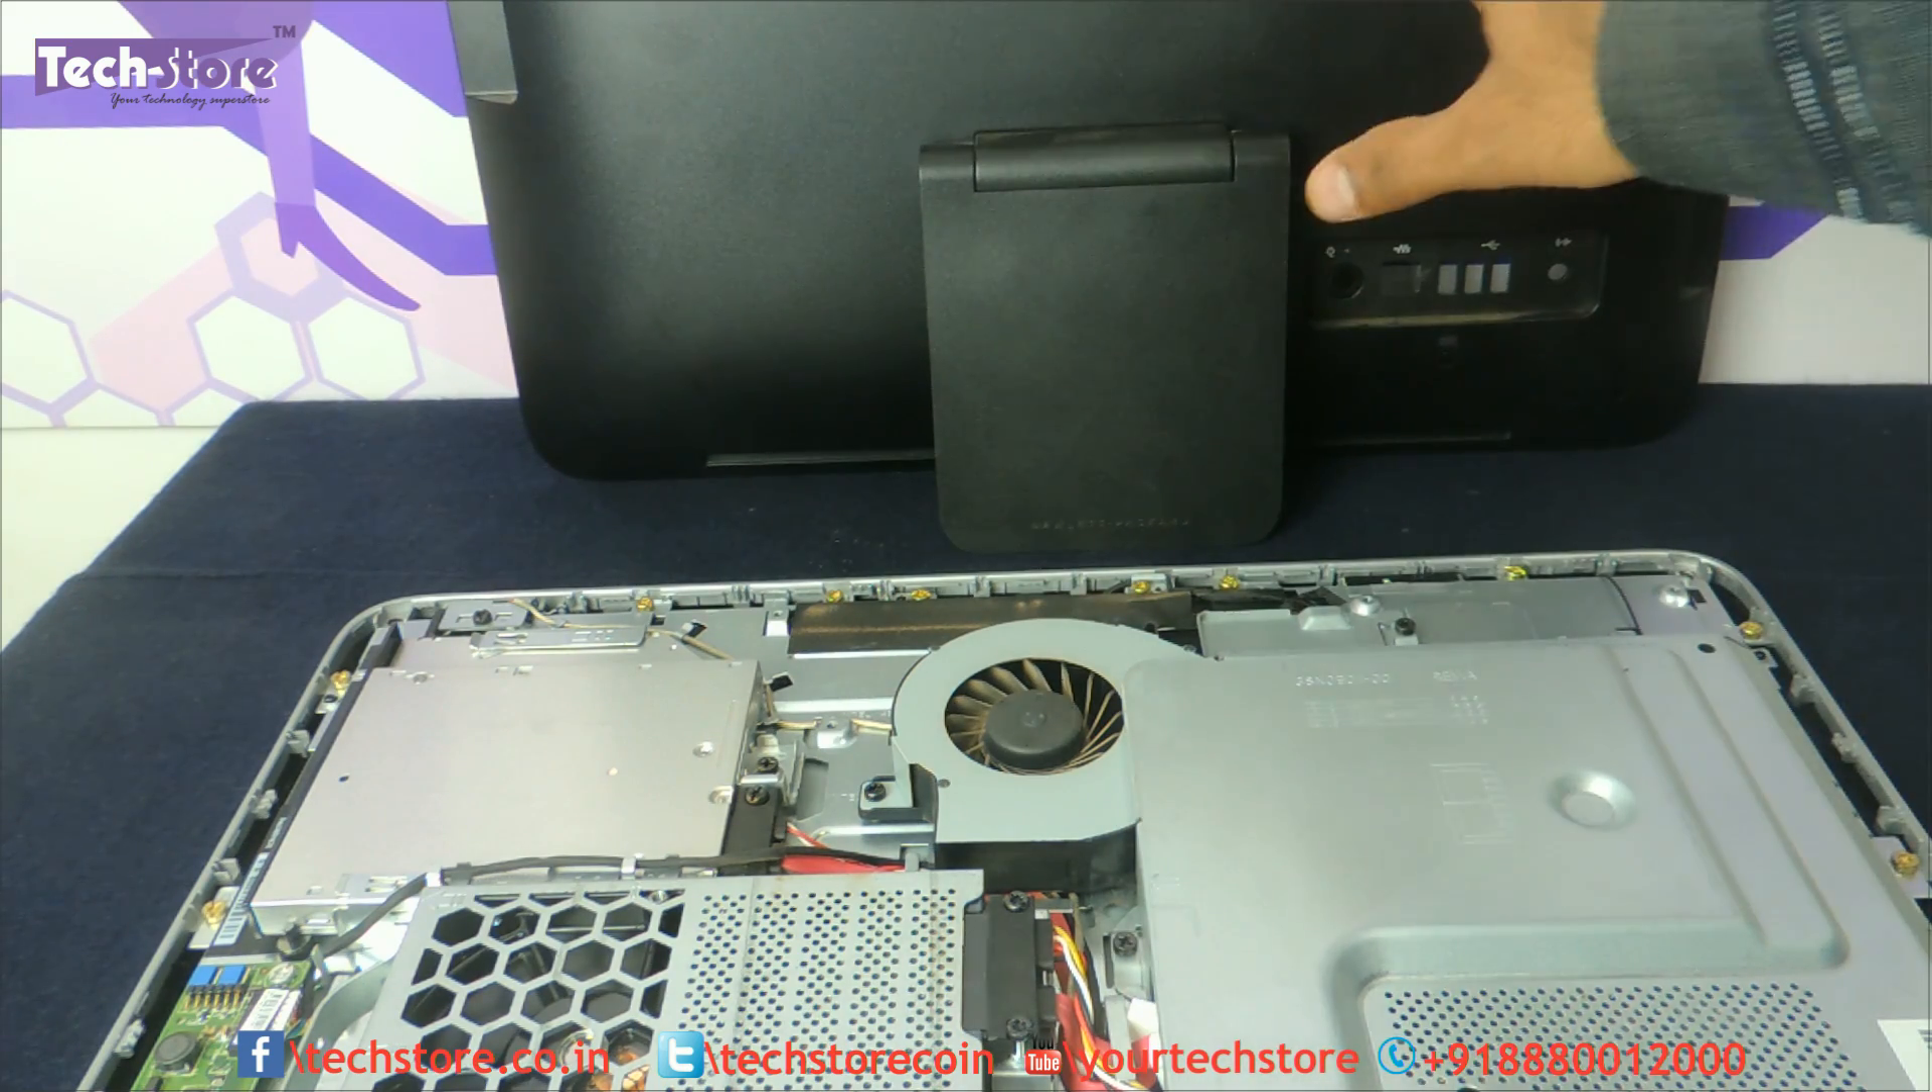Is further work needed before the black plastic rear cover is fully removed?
No.